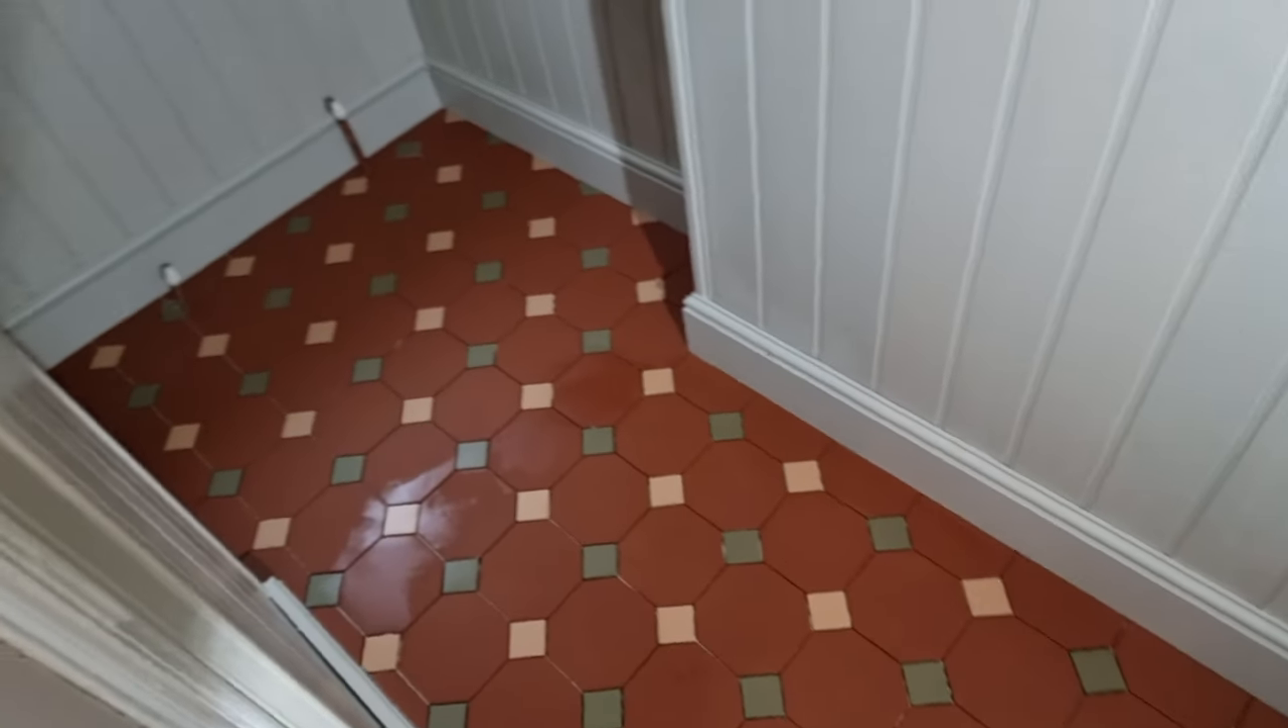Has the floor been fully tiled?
Yes.